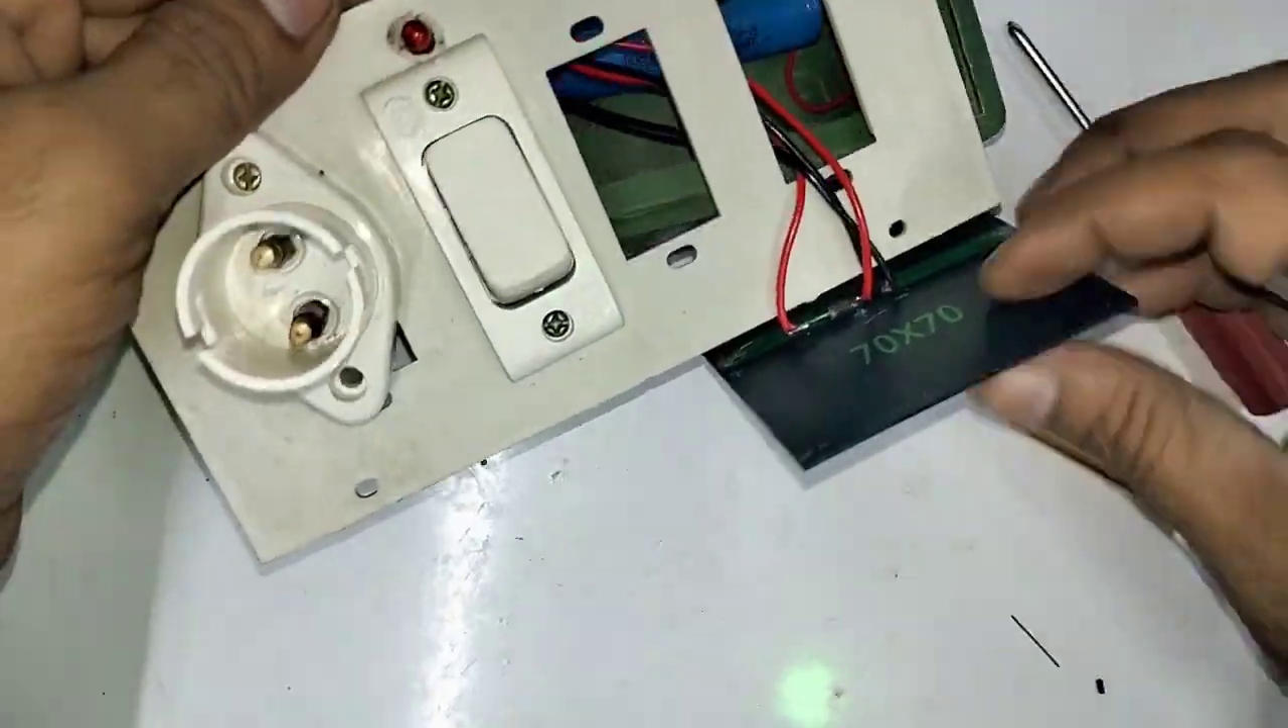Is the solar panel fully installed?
No.